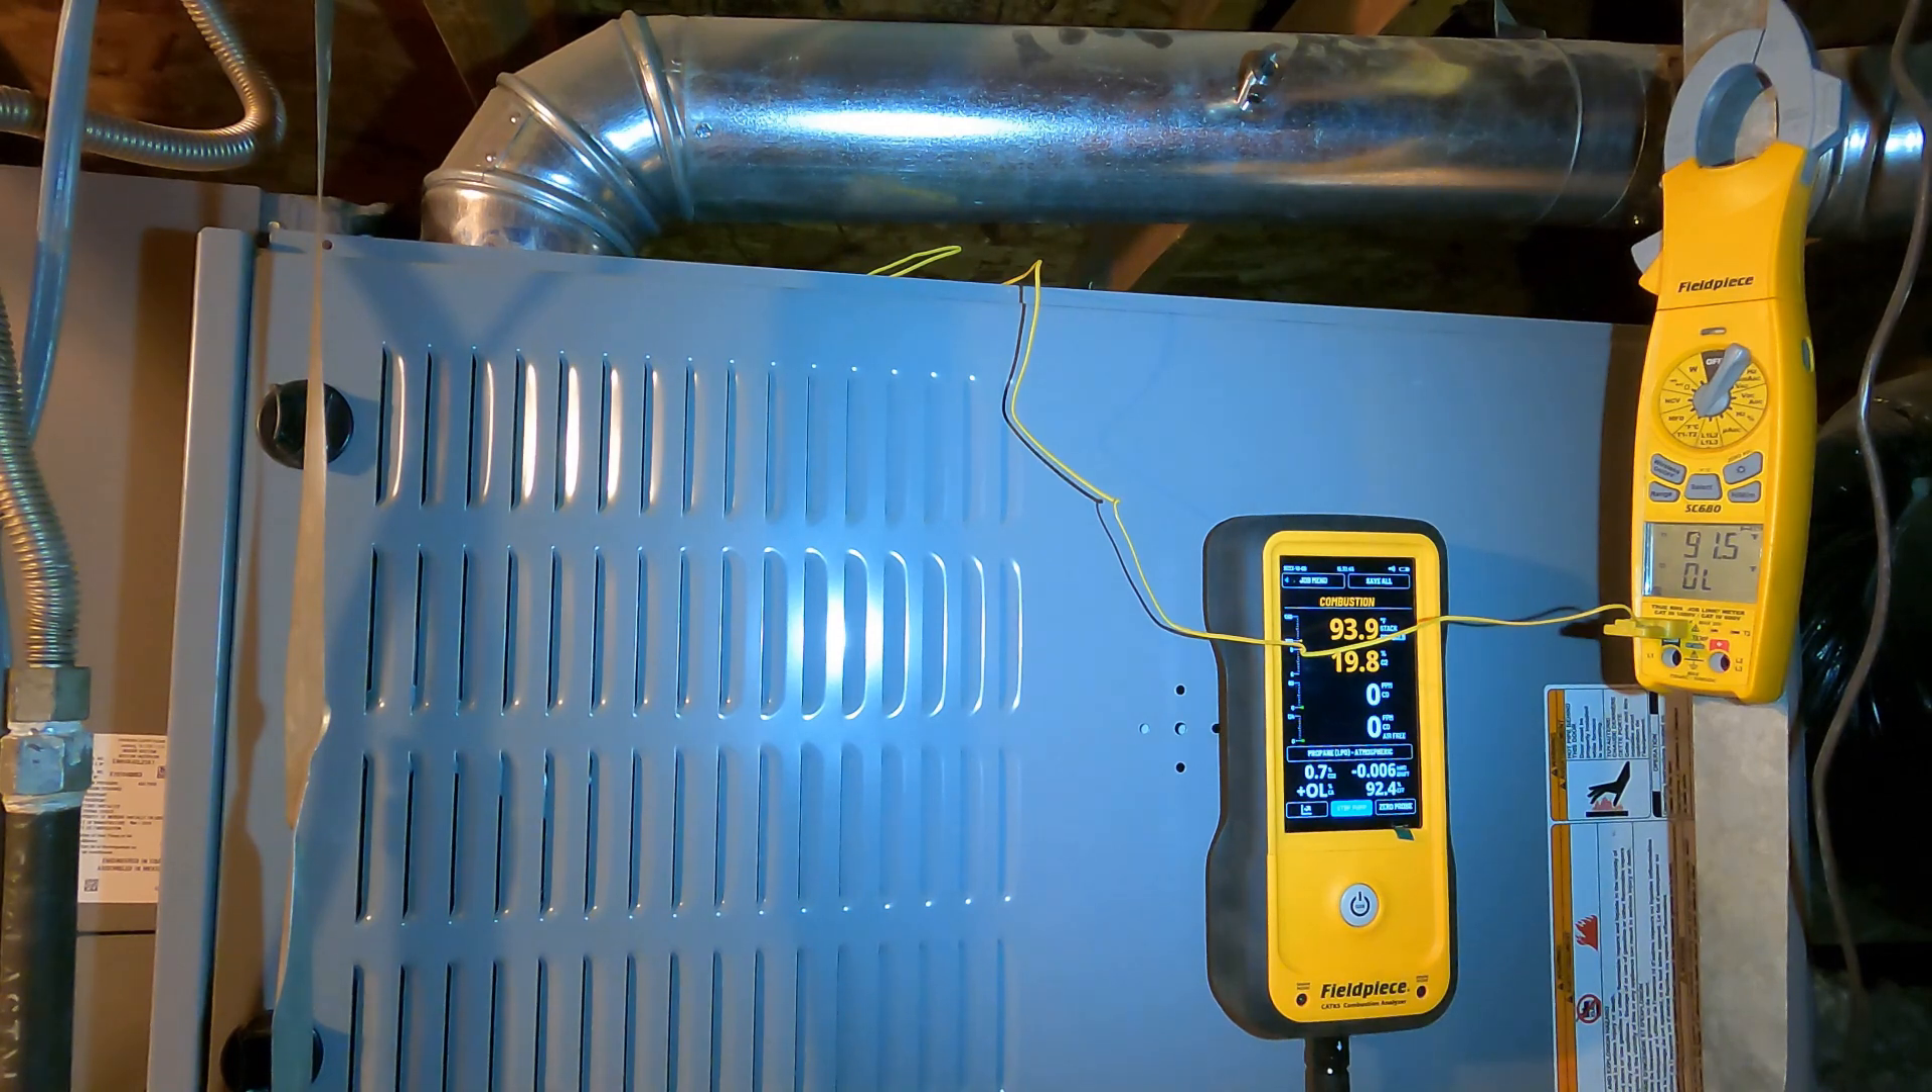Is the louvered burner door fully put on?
Yes.